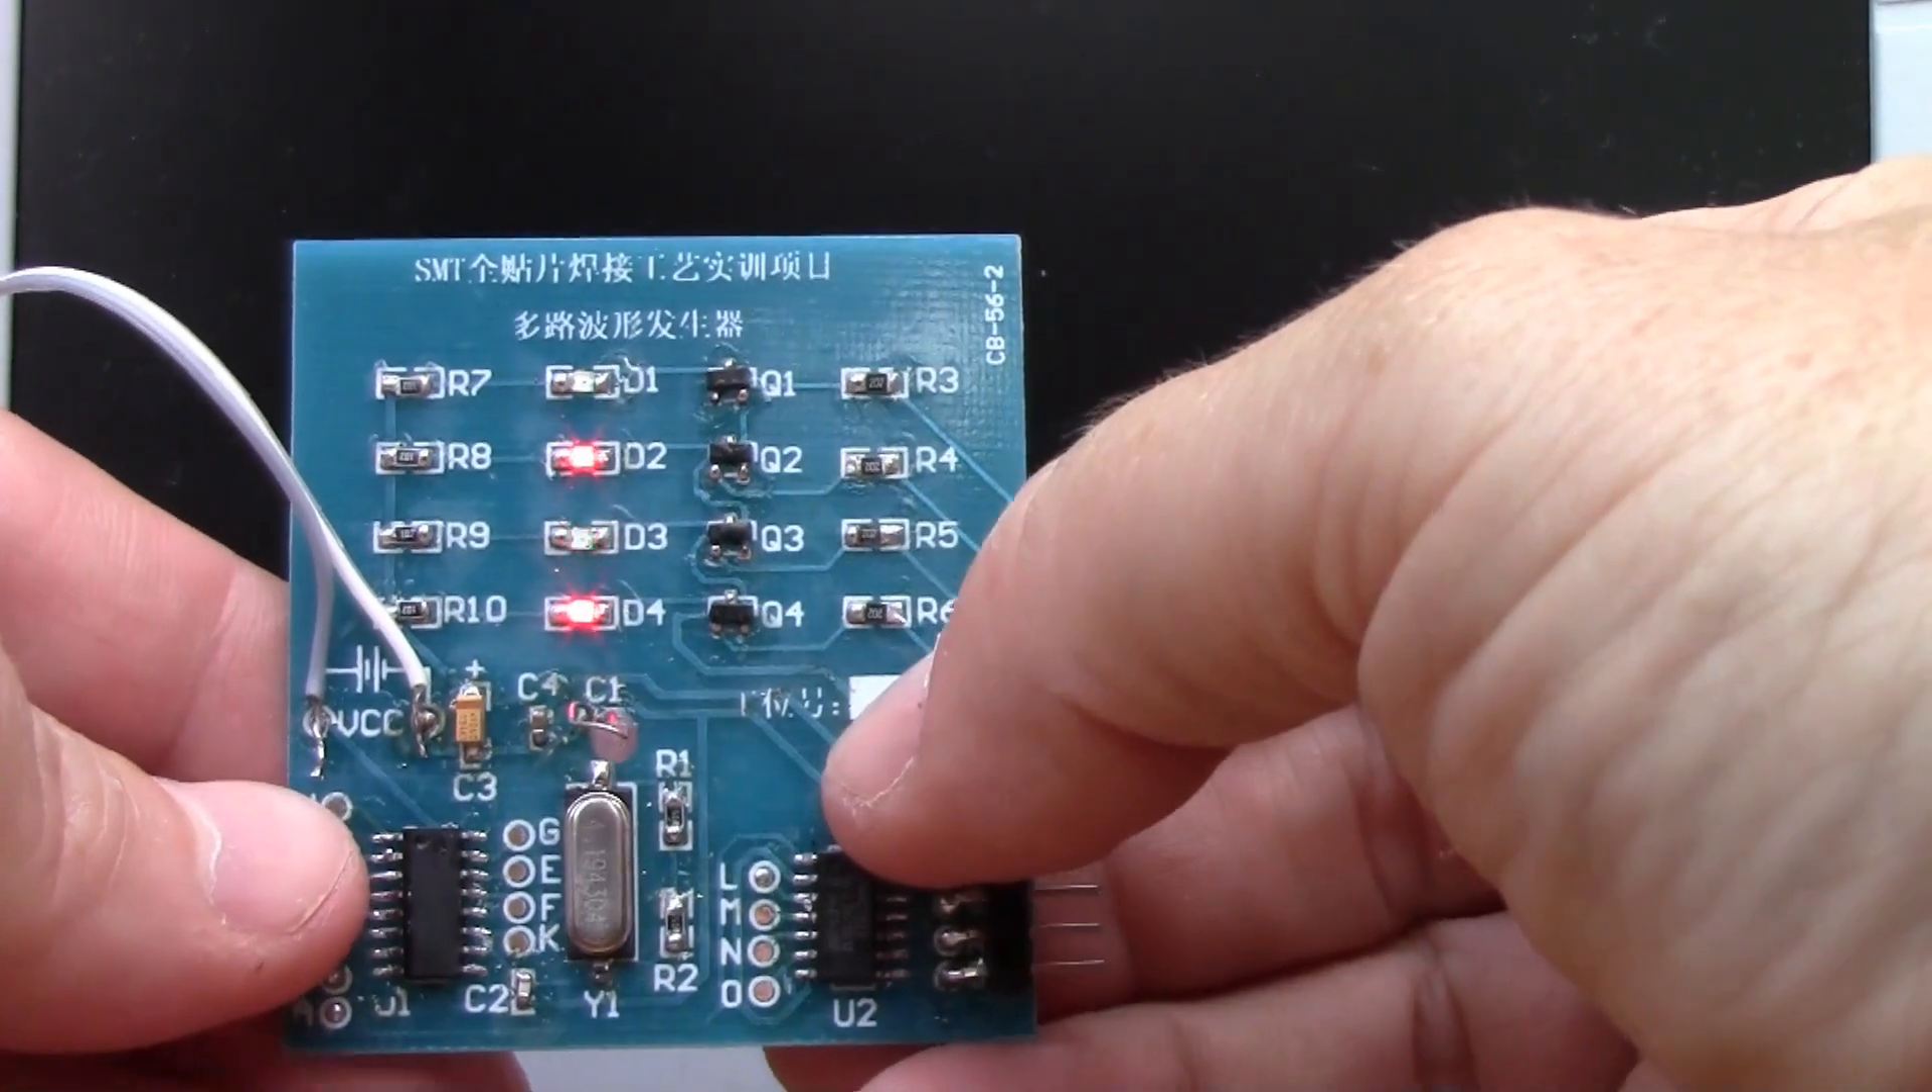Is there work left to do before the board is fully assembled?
No.